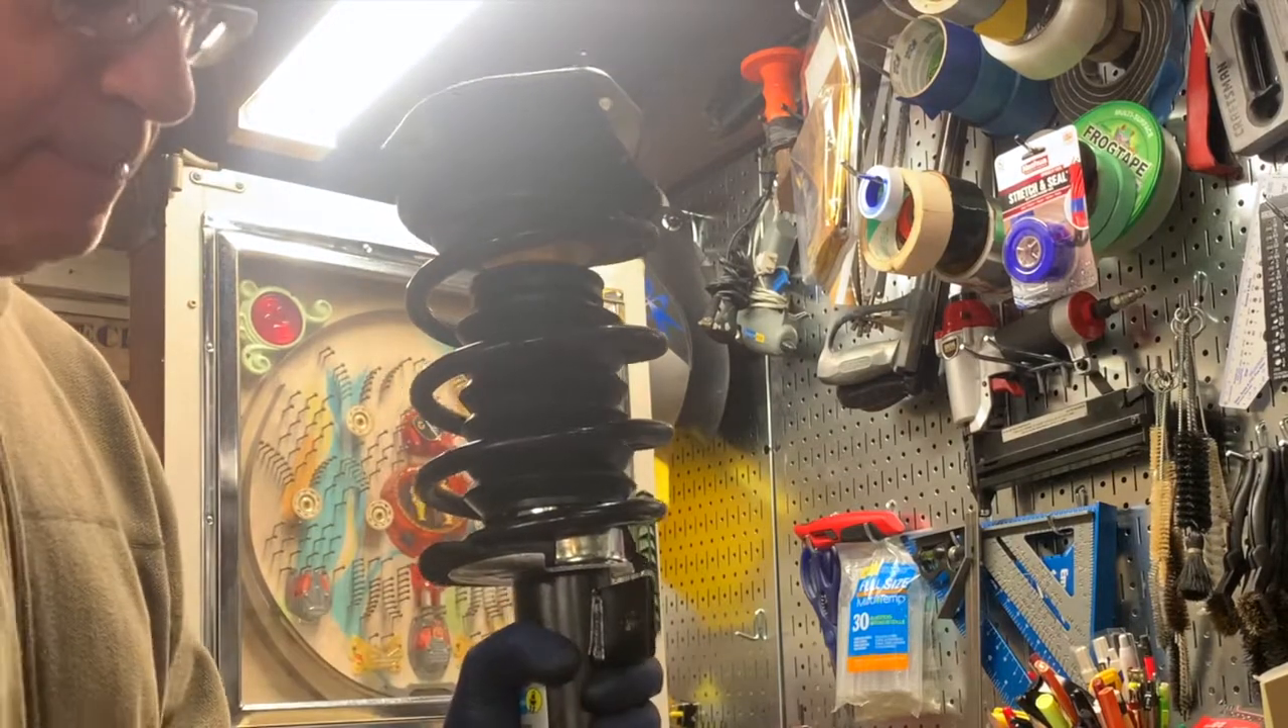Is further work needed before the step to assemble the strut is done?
No.